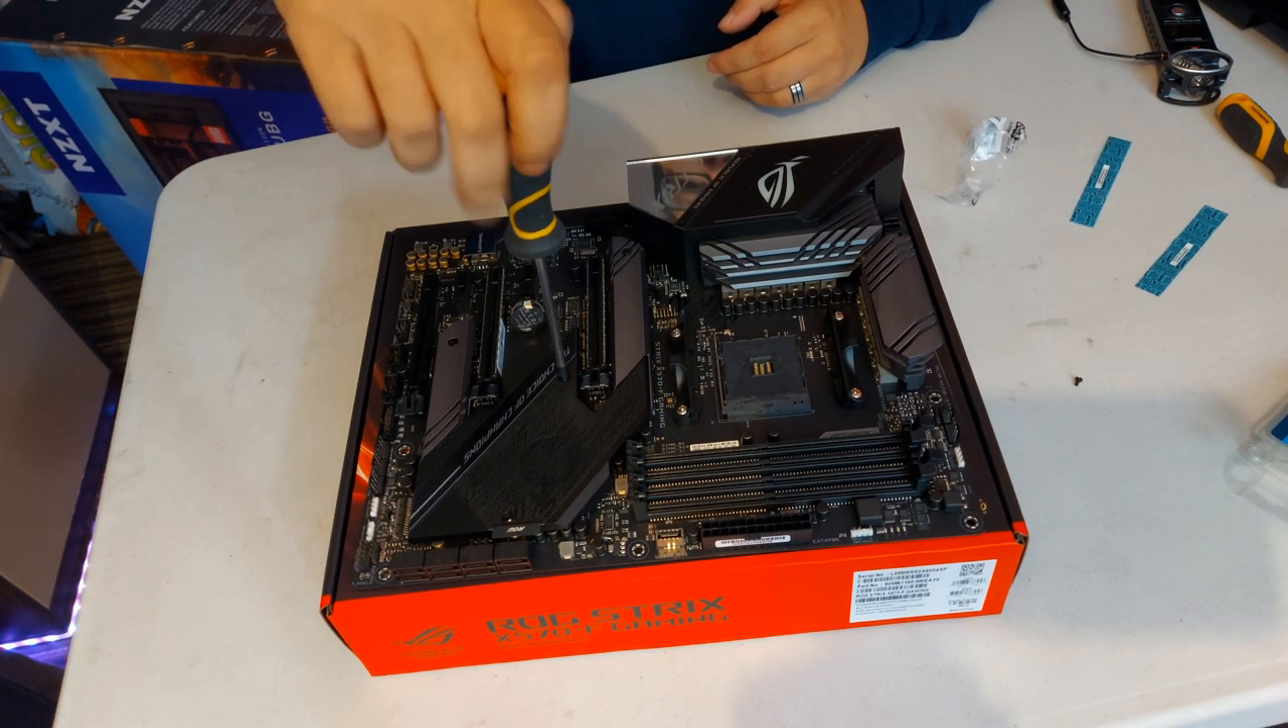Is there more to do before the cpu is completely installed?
Yes.